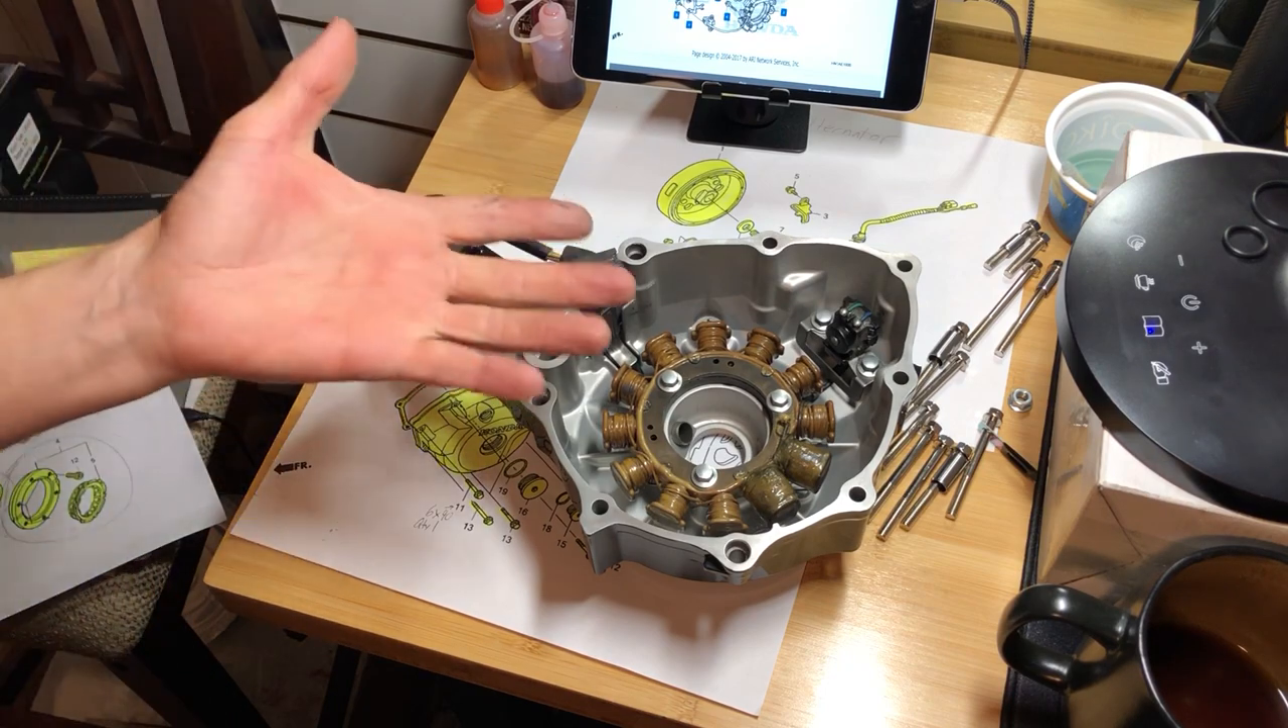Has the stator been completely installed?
Yes.